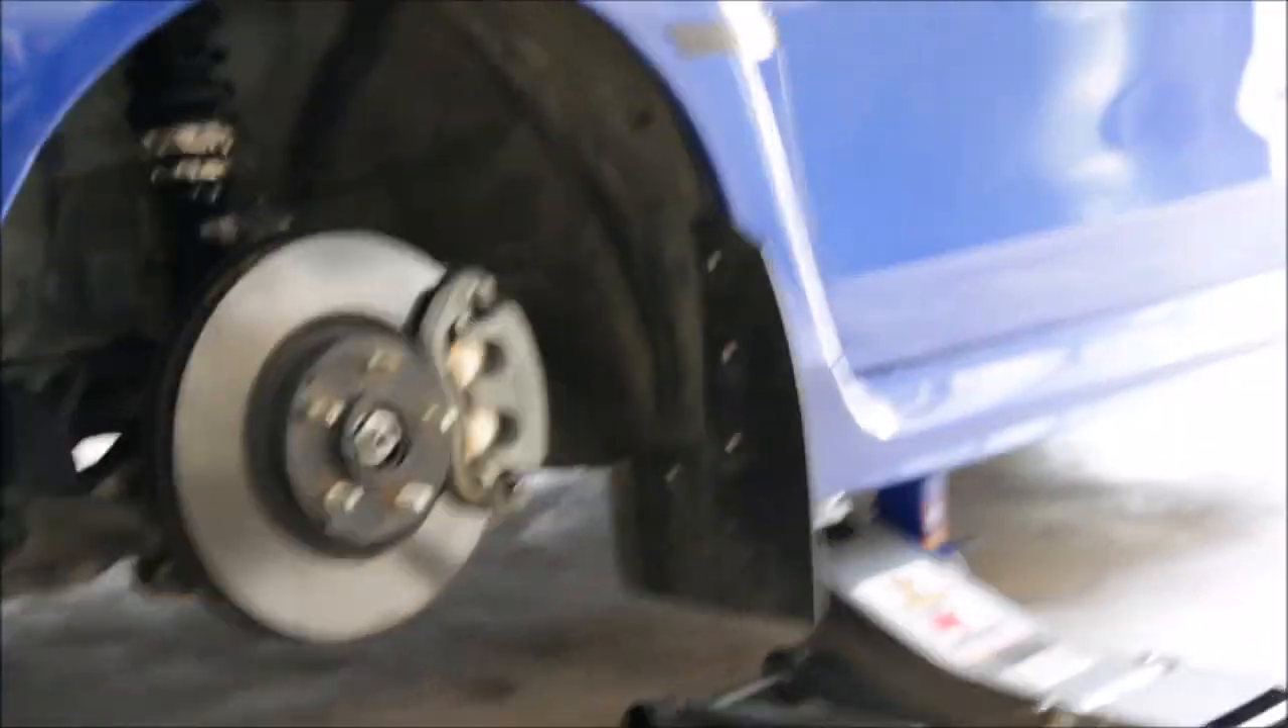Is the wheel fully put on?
No.